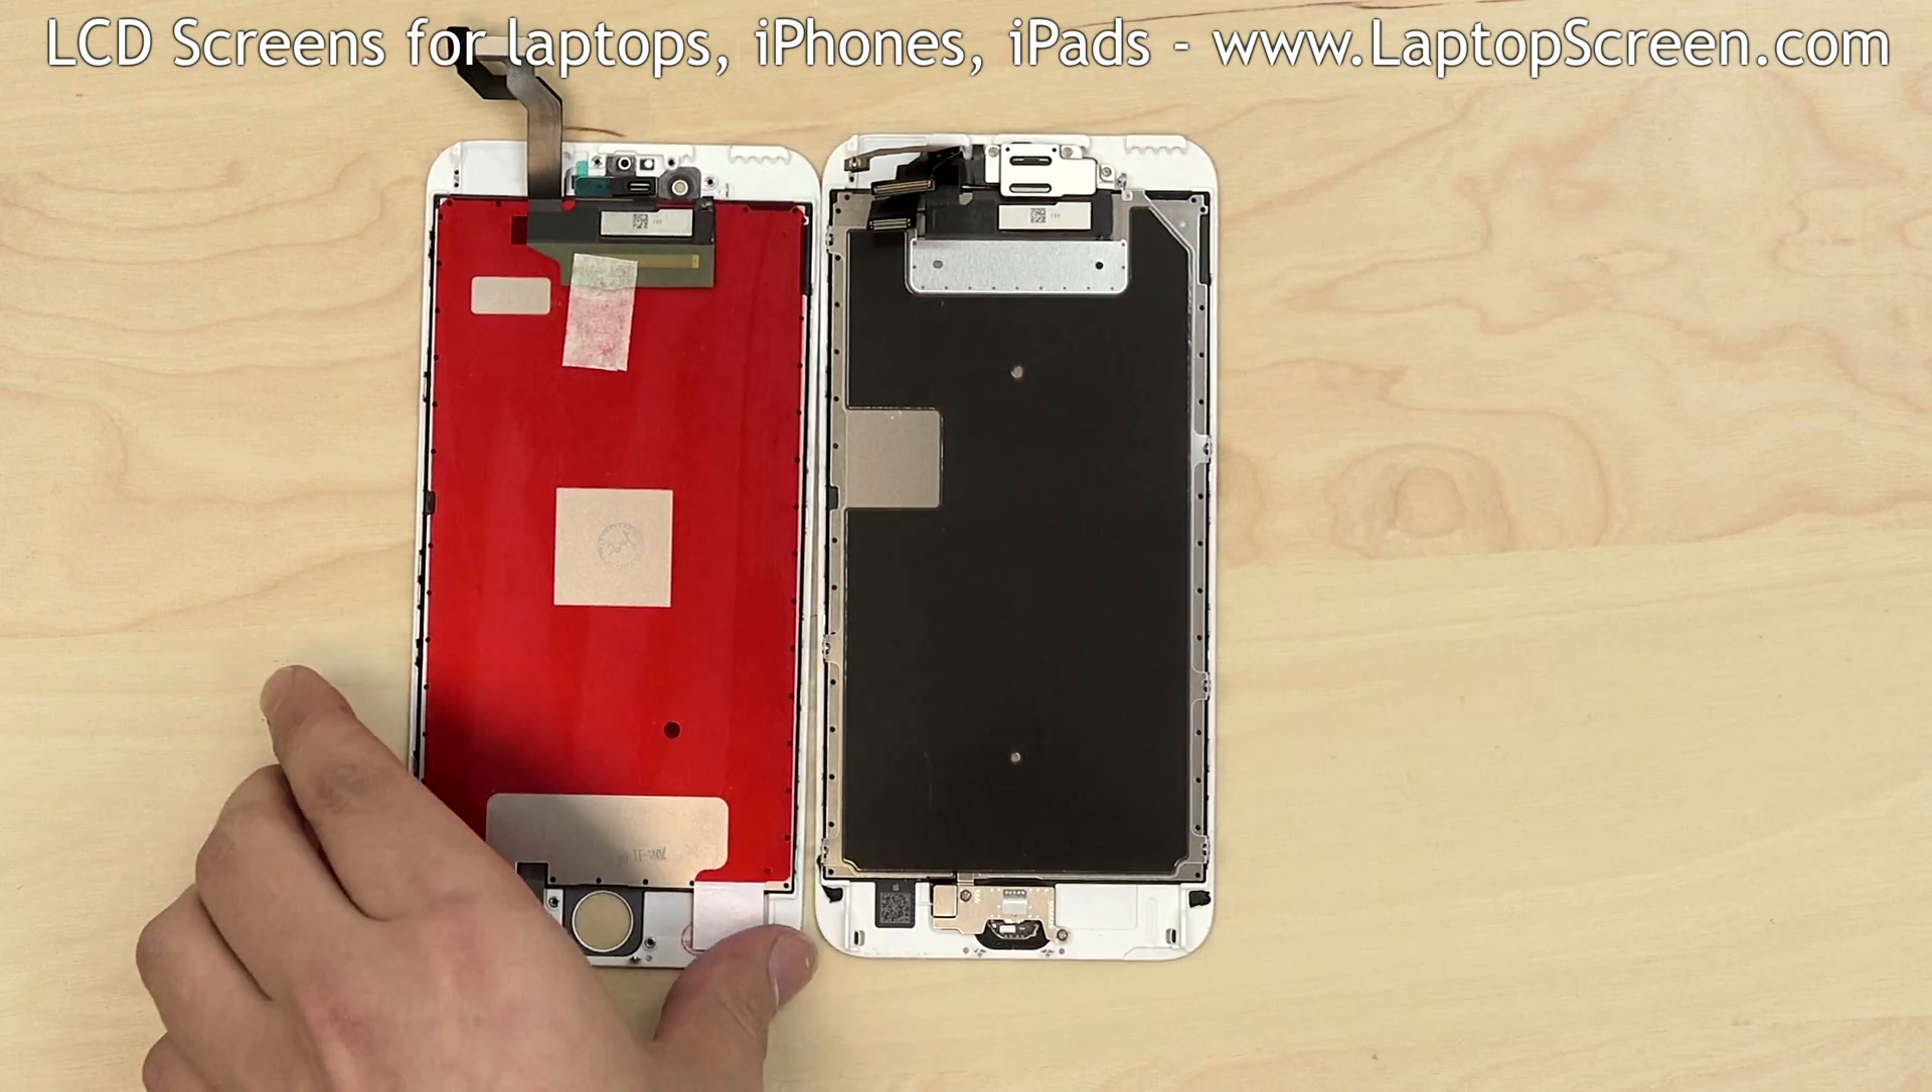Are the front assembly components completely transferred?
No.